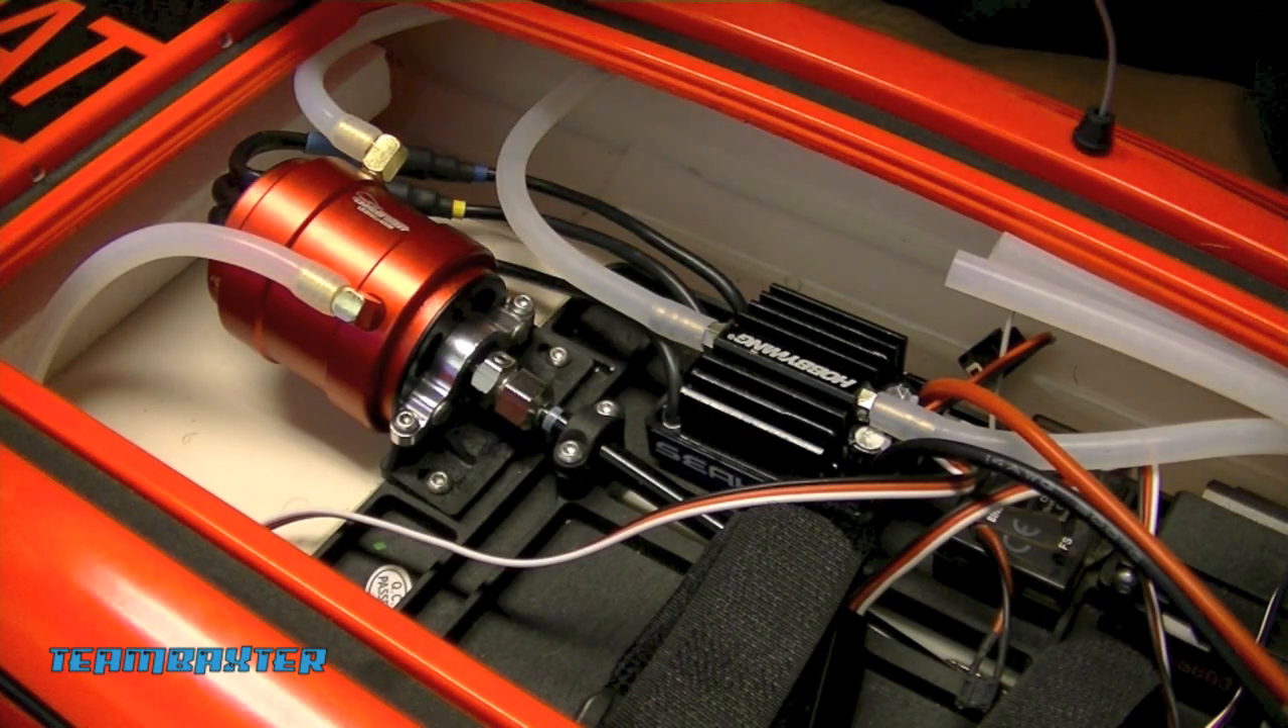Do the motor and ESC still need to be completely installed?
No.